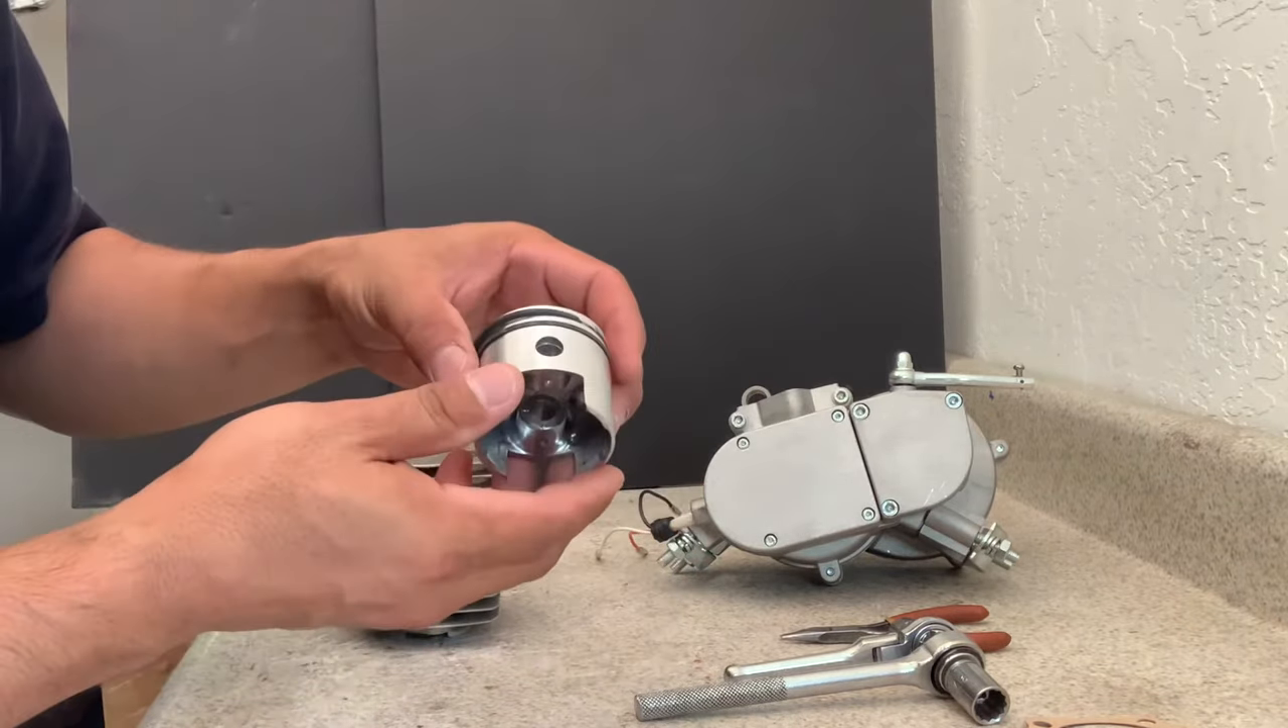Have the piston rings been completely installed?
Yes.